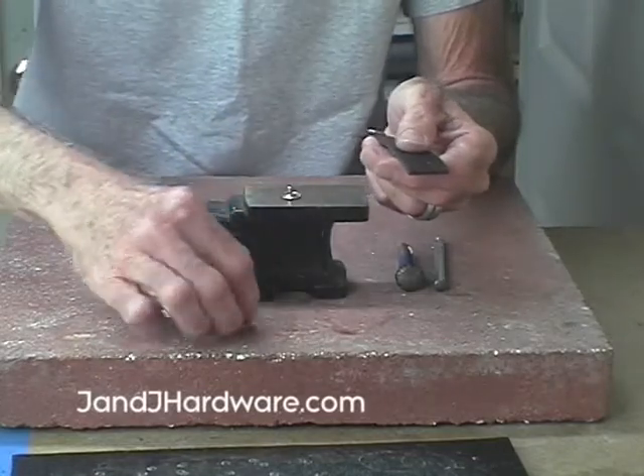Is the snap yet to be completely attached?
Yes.